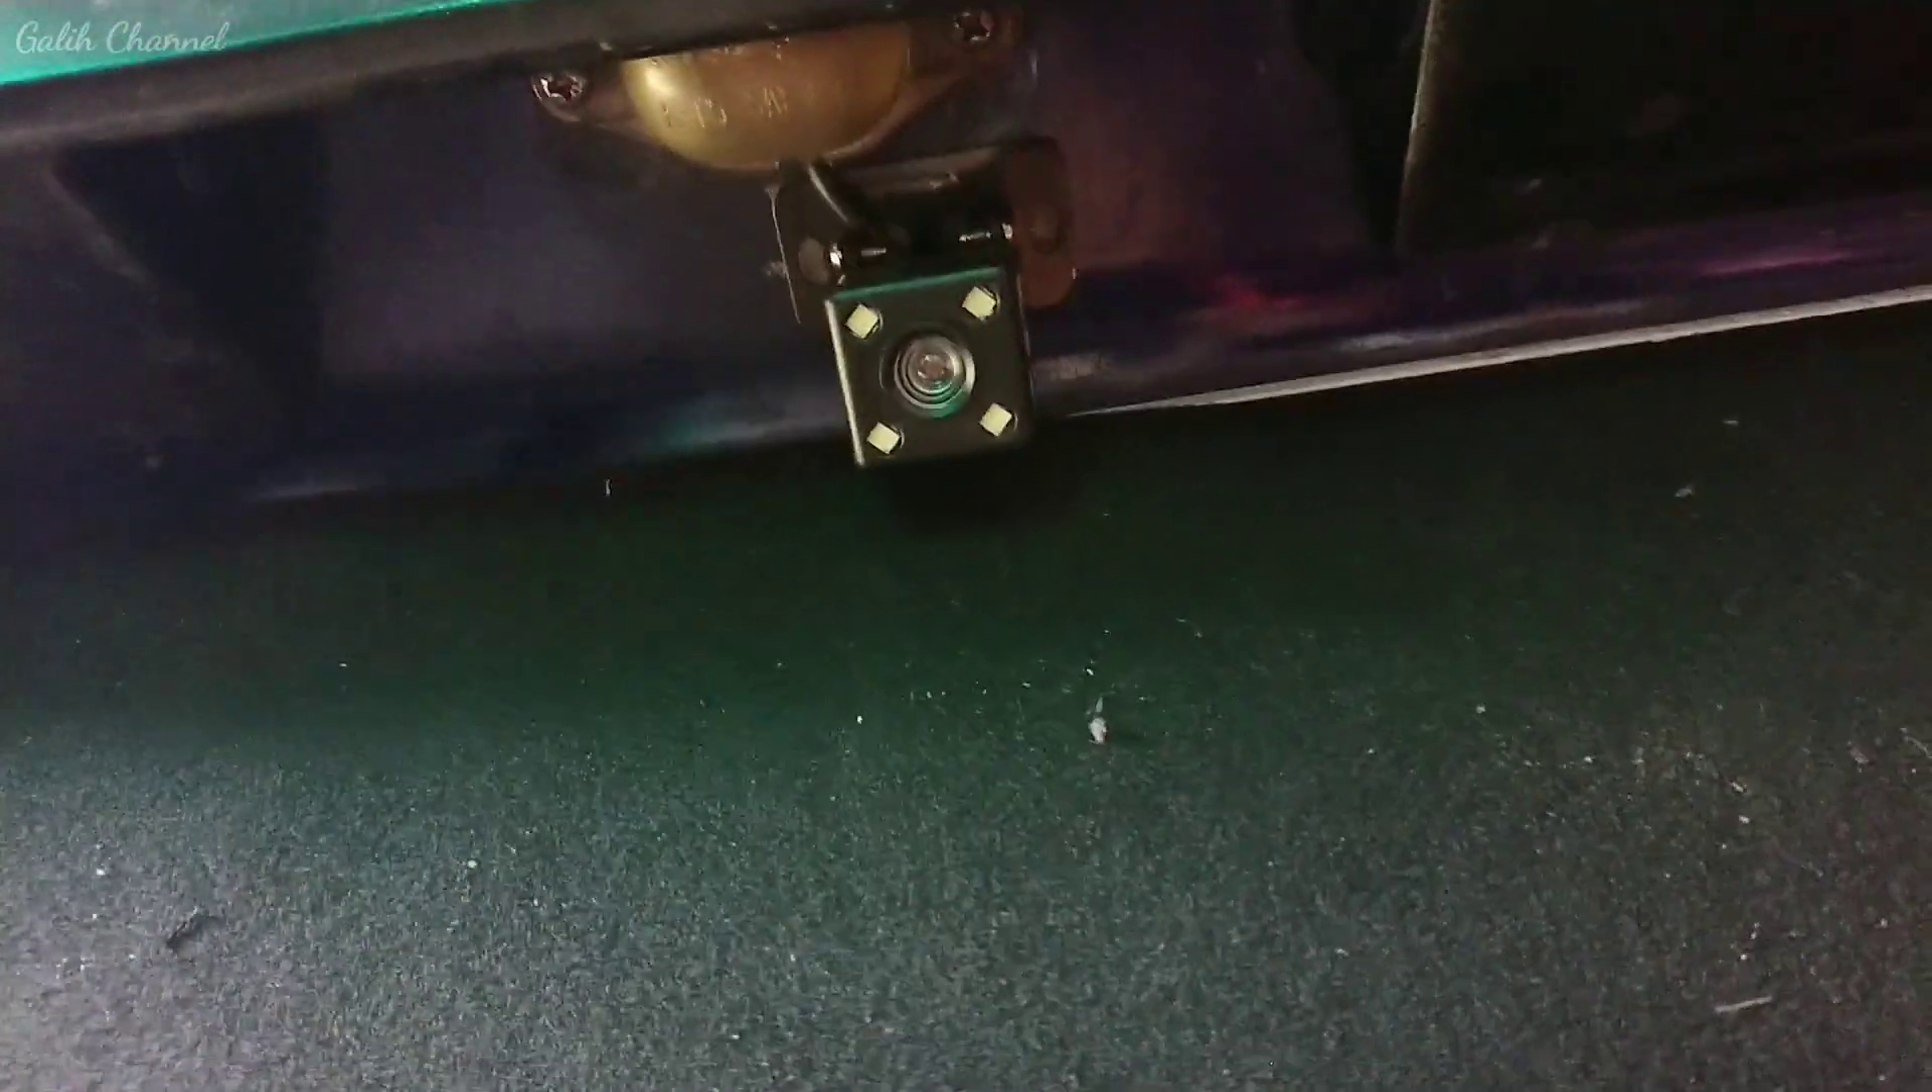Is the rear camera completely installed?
Yes.